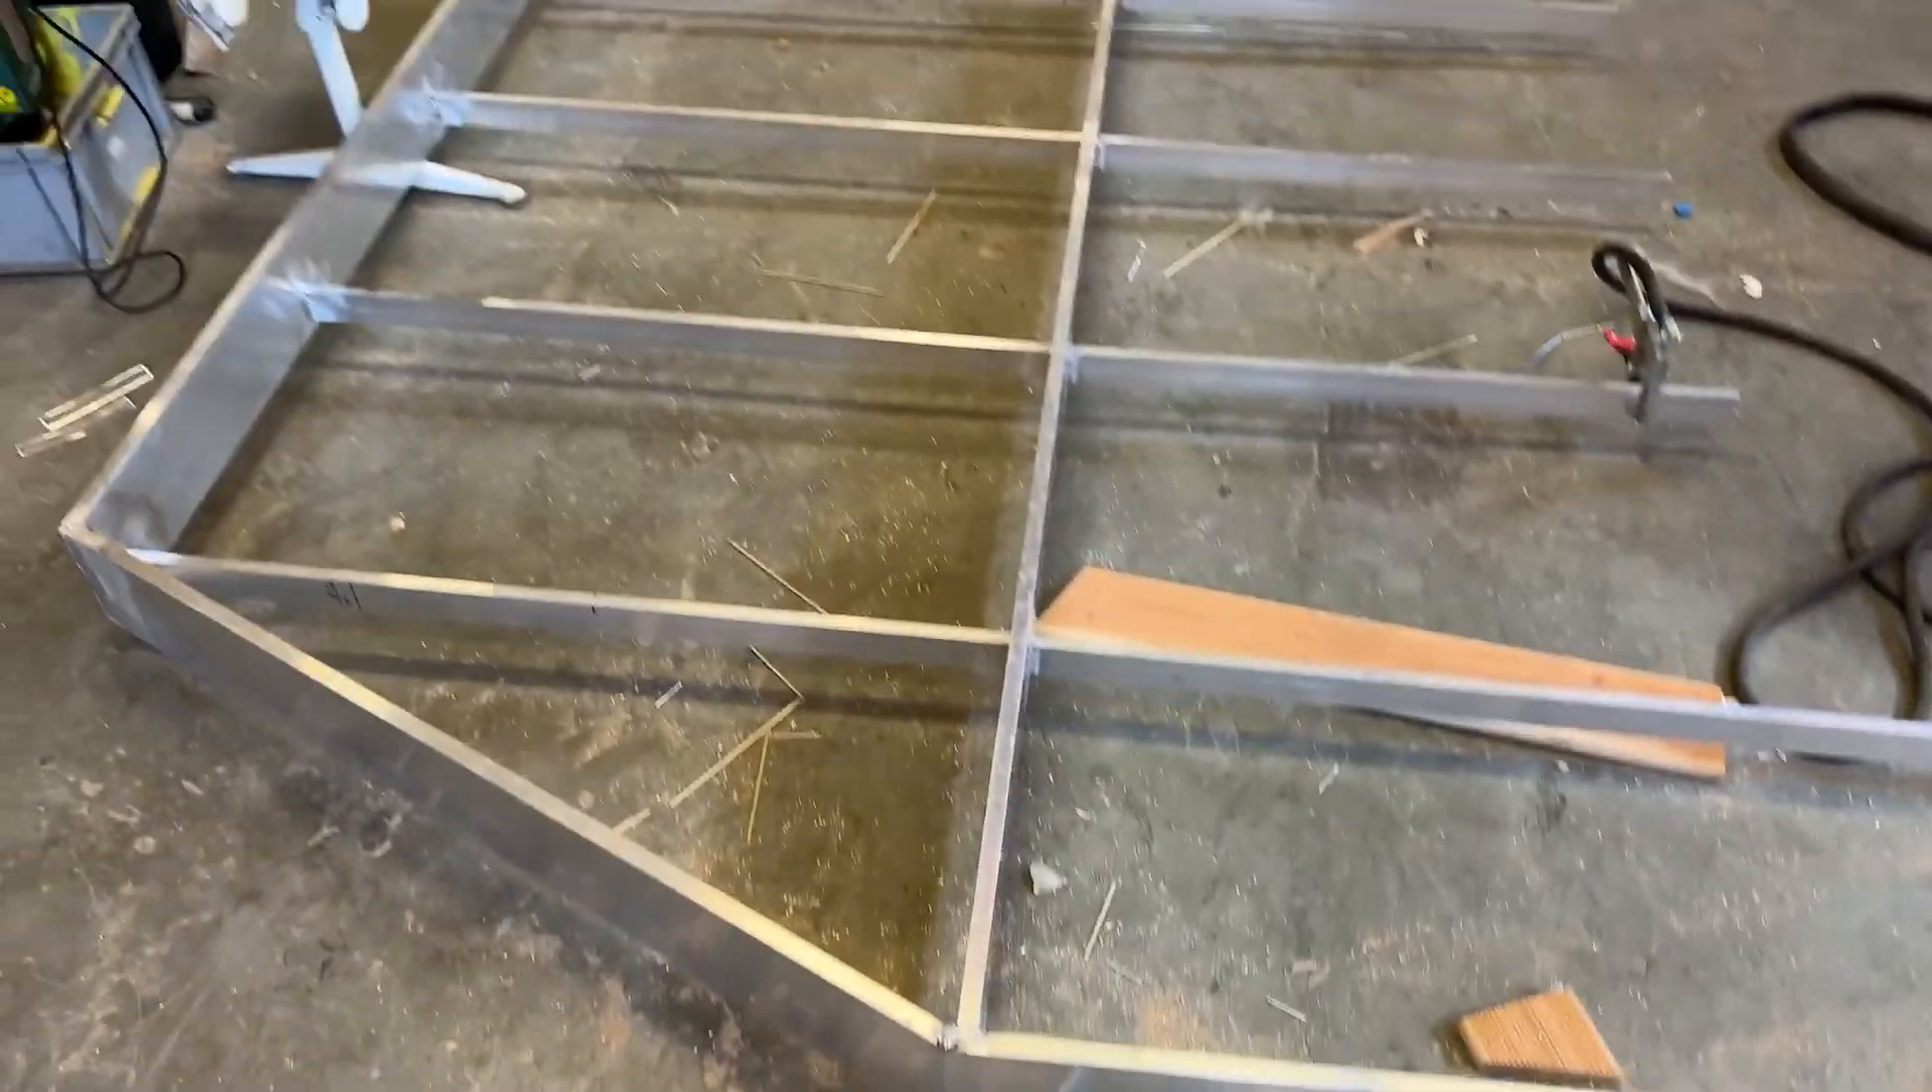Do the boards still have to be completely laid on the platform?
Yes.